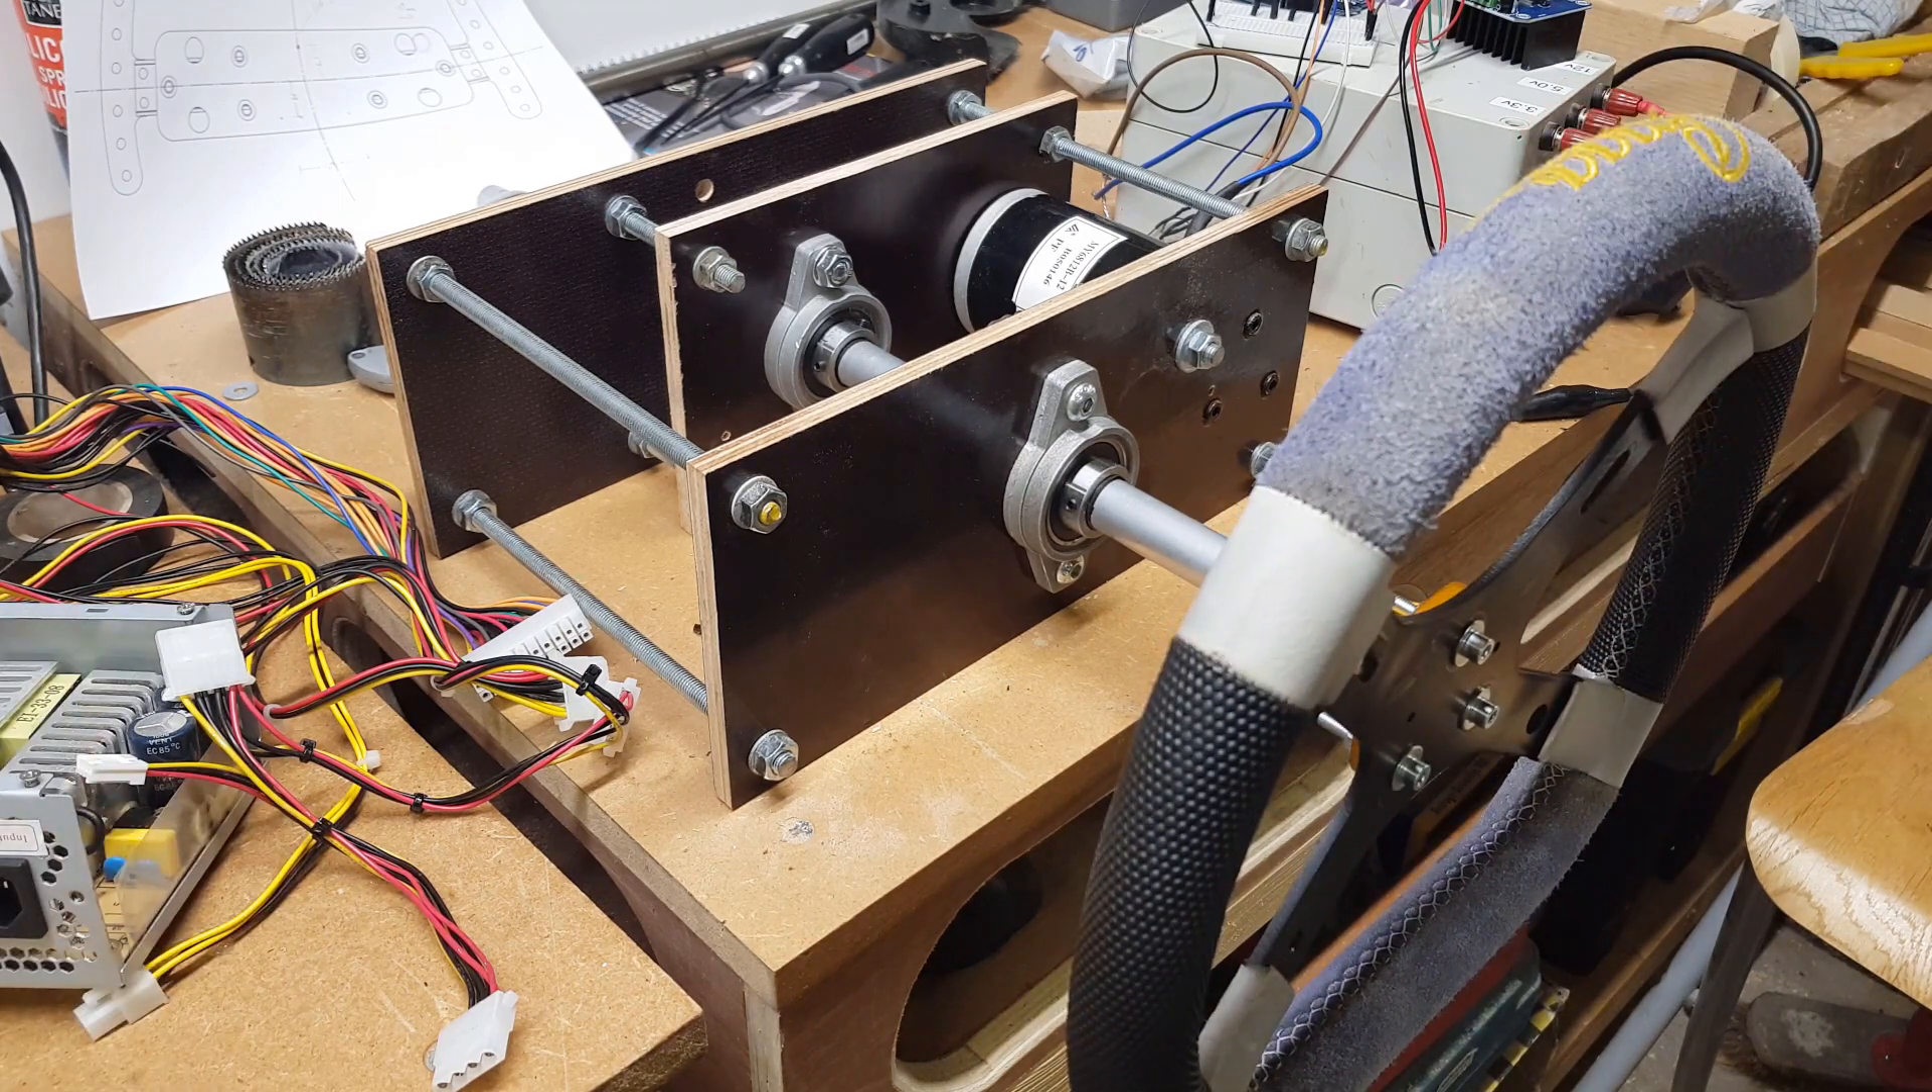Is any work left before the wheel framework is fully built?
No.